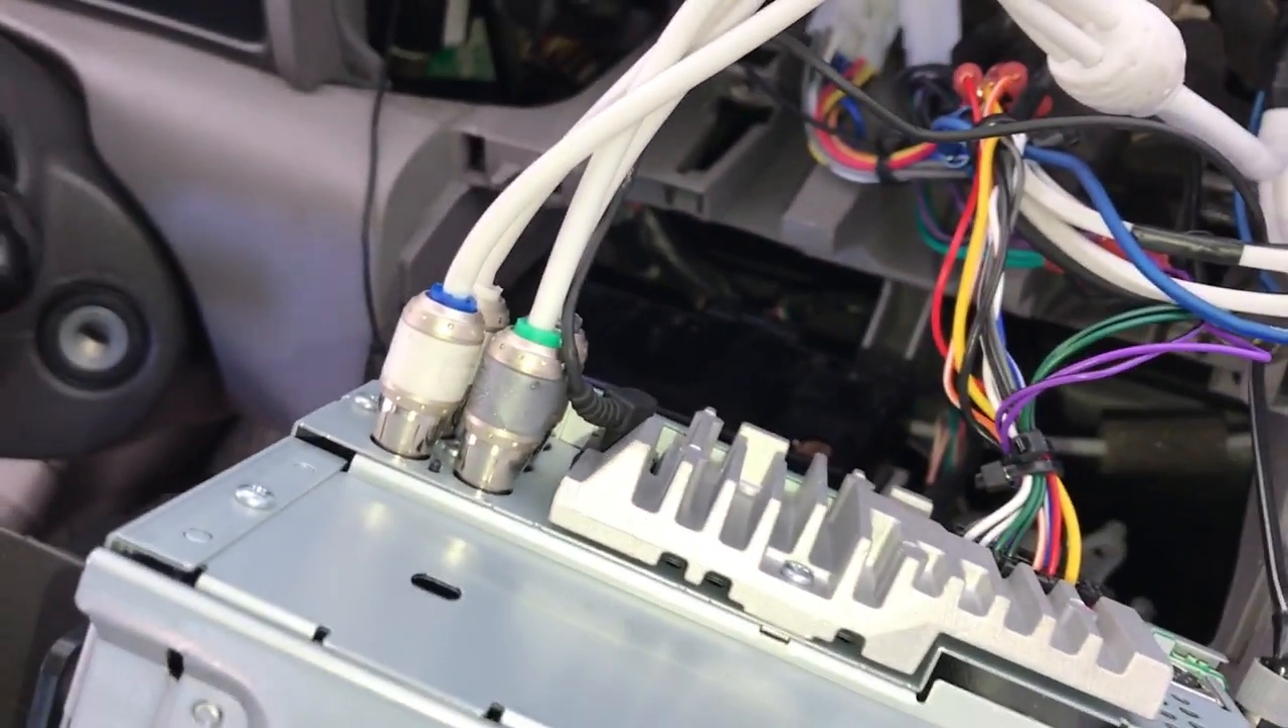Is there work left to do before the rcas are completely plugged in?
No.